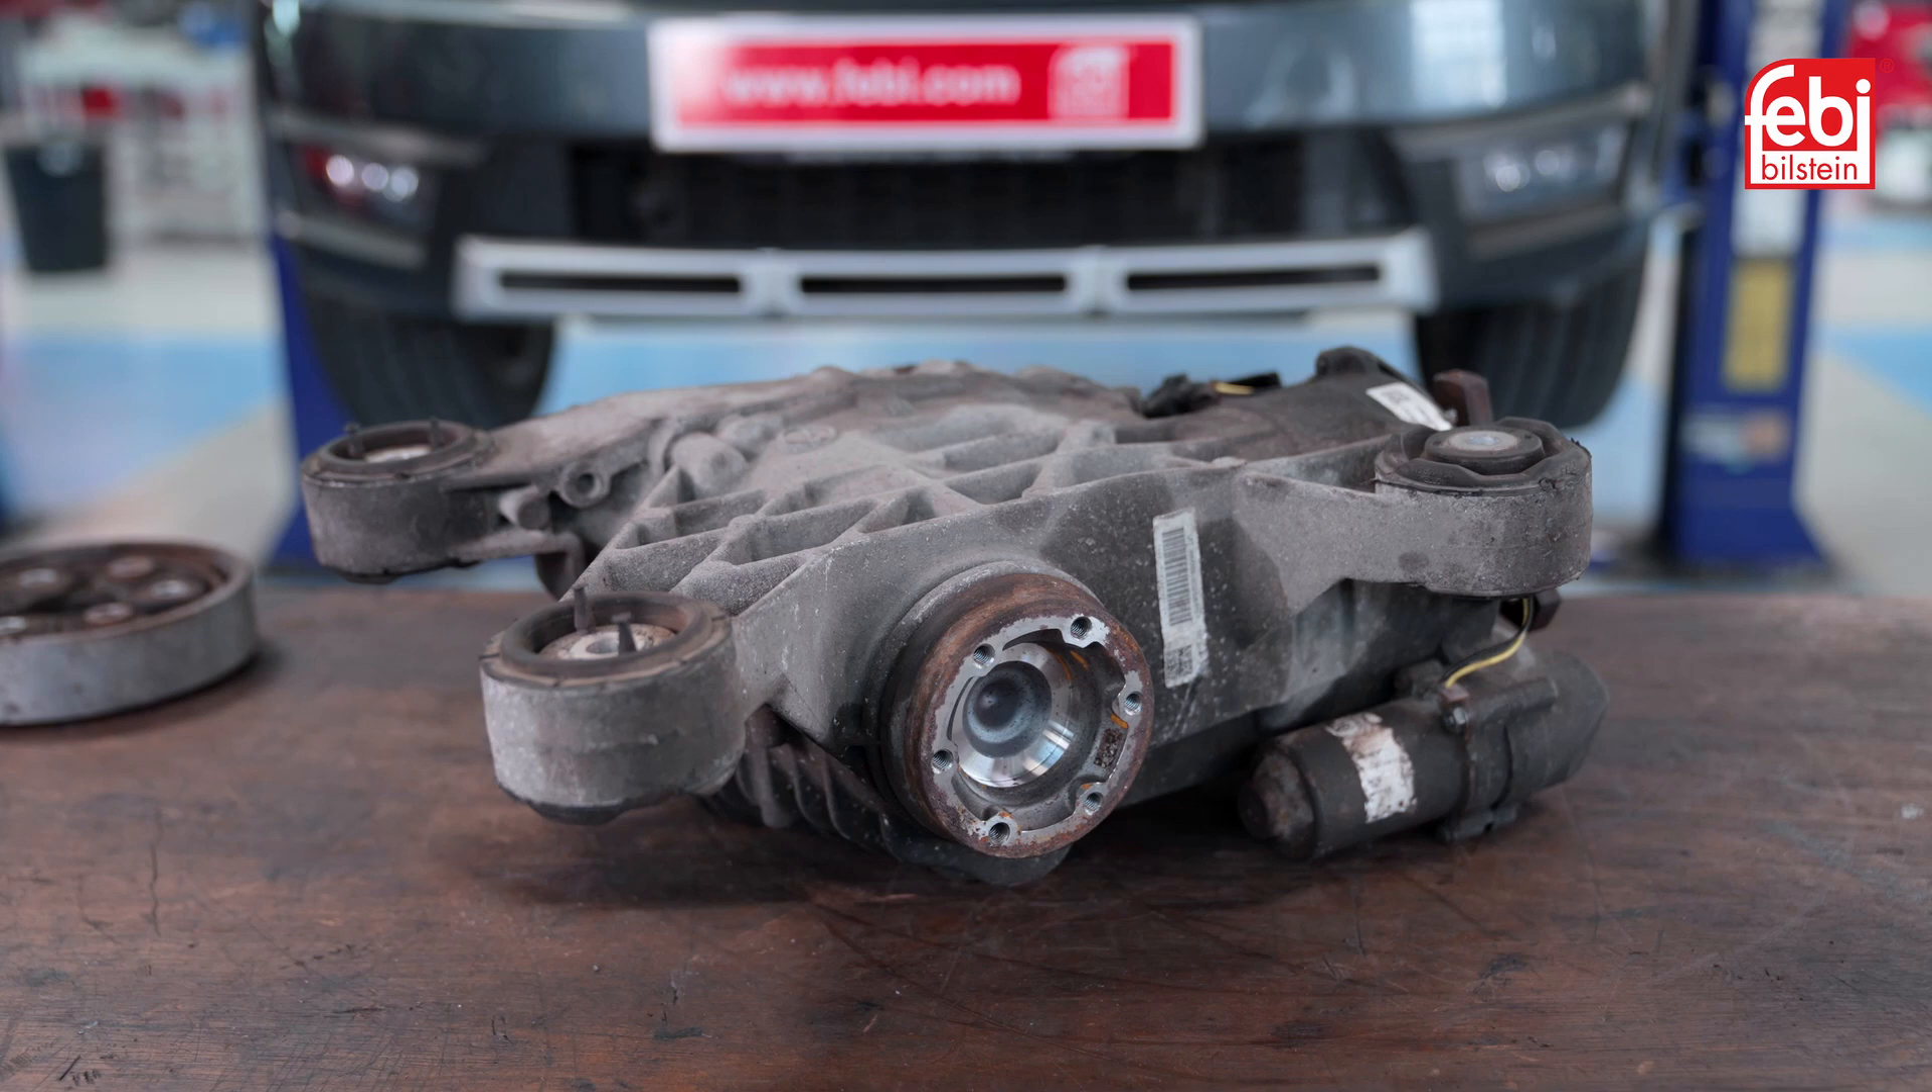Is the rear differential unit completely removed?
Yes.